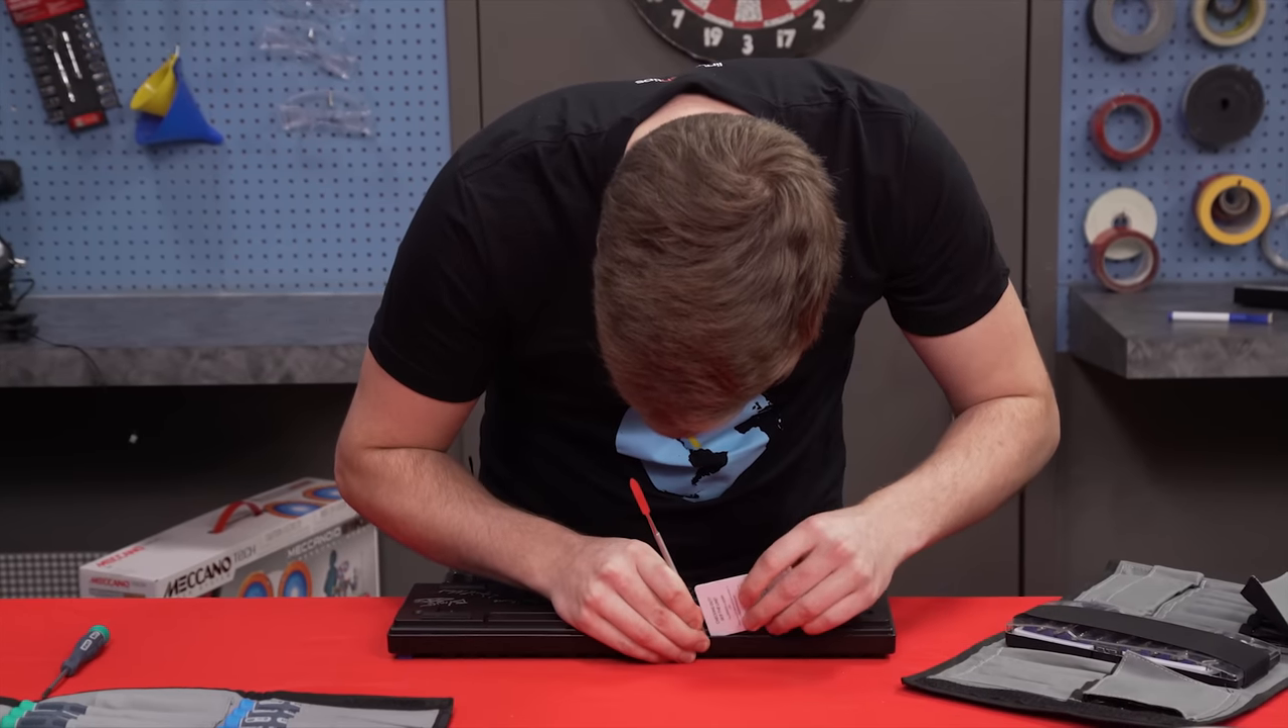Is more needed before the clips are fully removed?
Yes.